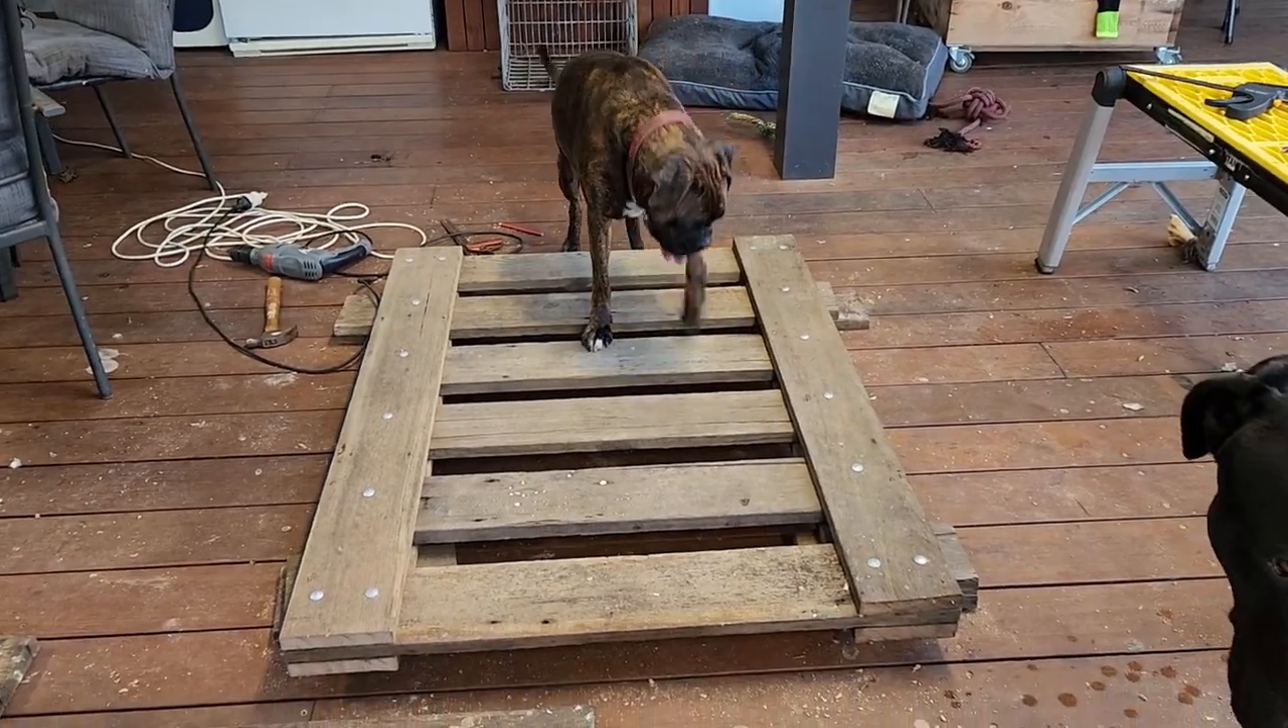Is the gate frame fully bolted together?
Yes.